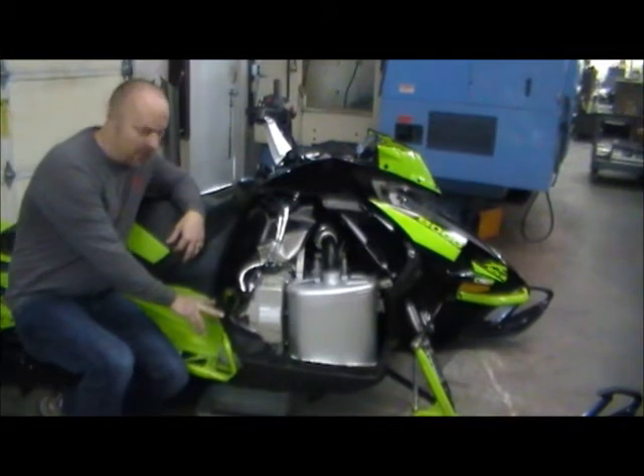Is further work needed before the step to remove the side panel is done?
No.